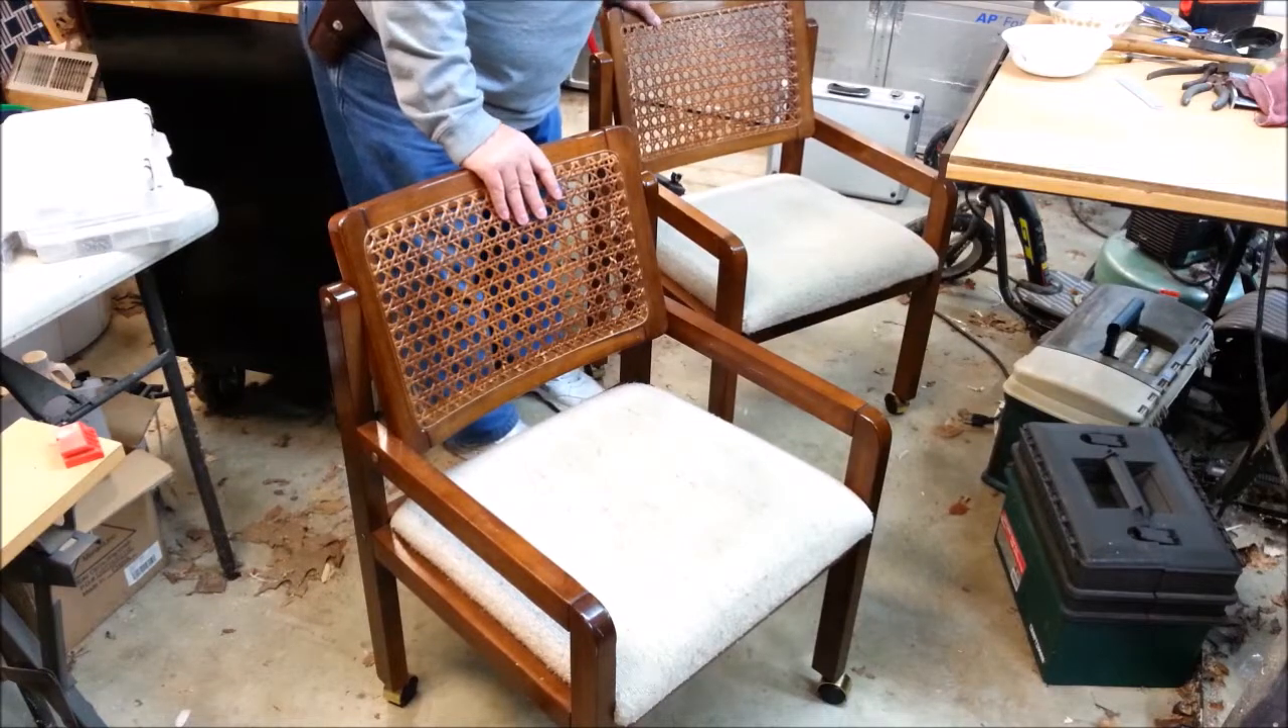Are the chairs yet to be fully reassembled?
No.